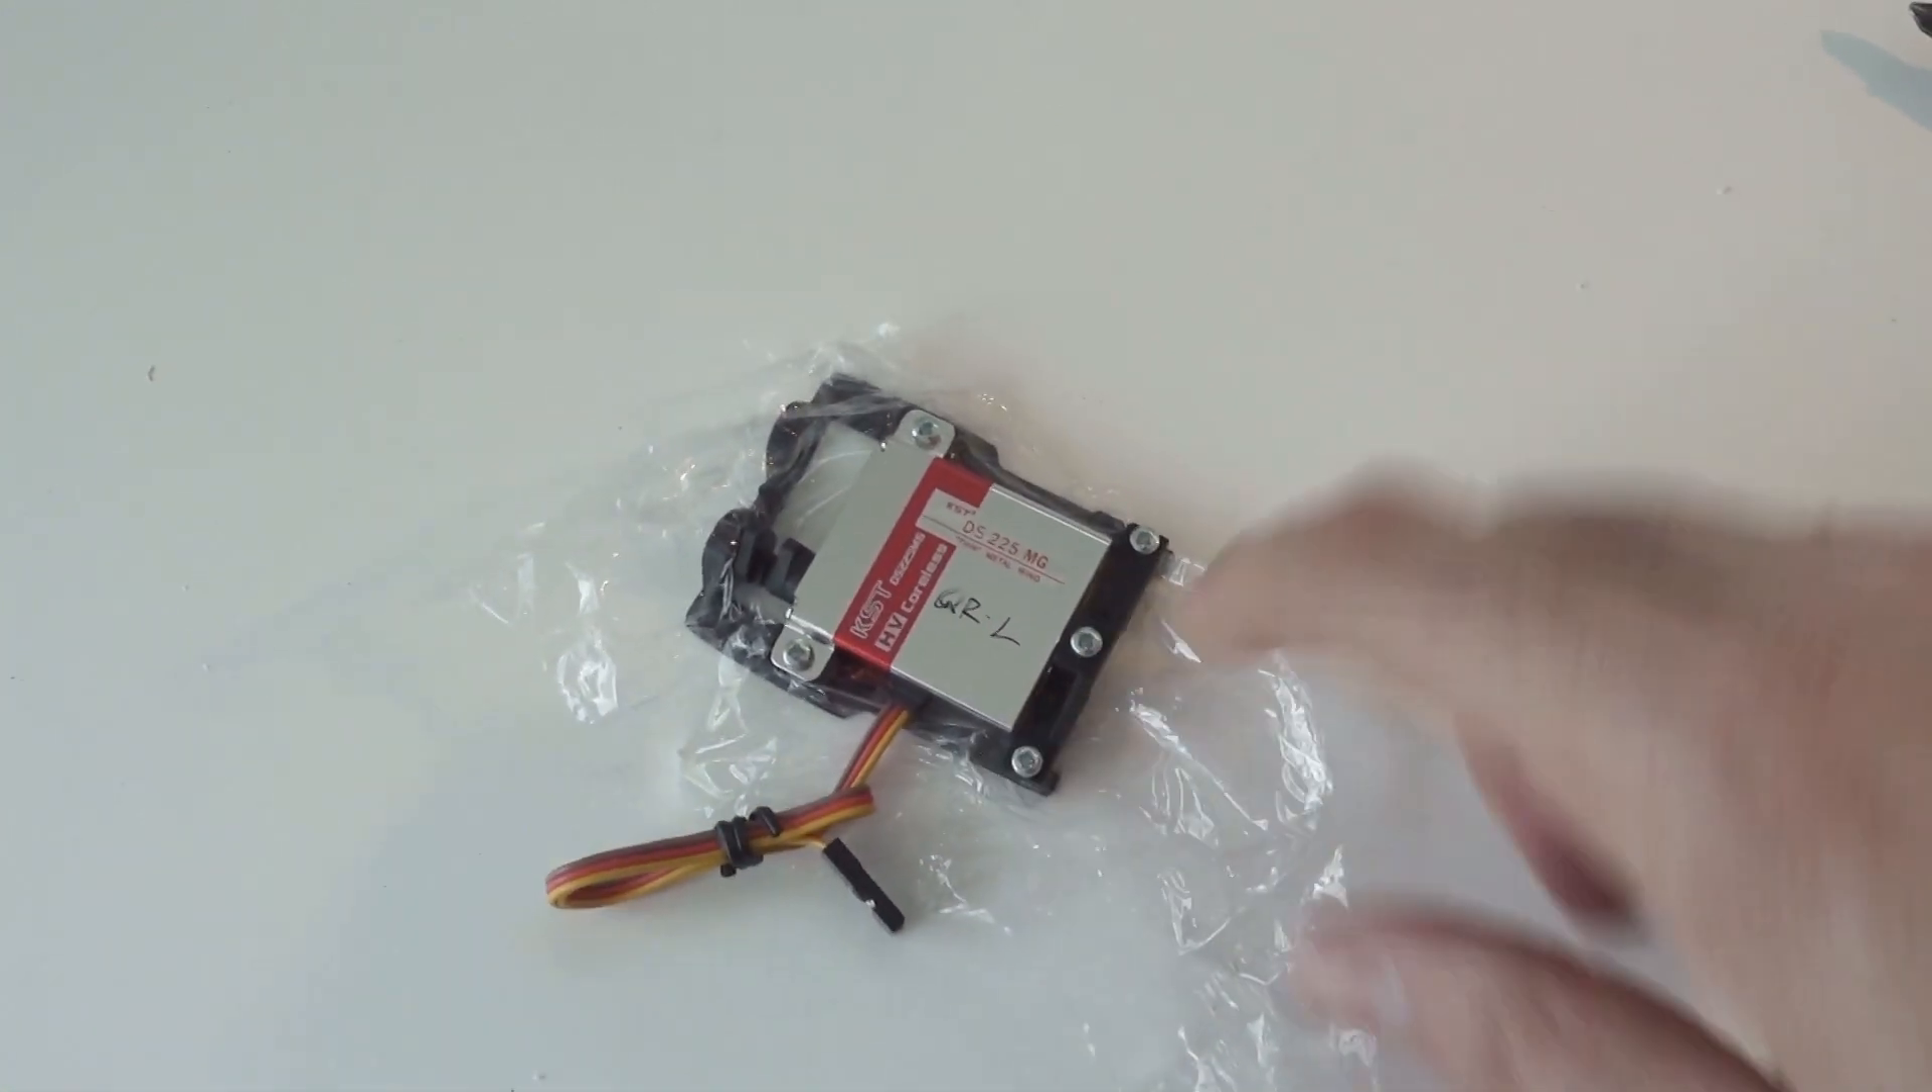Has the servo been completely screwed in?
Yes.